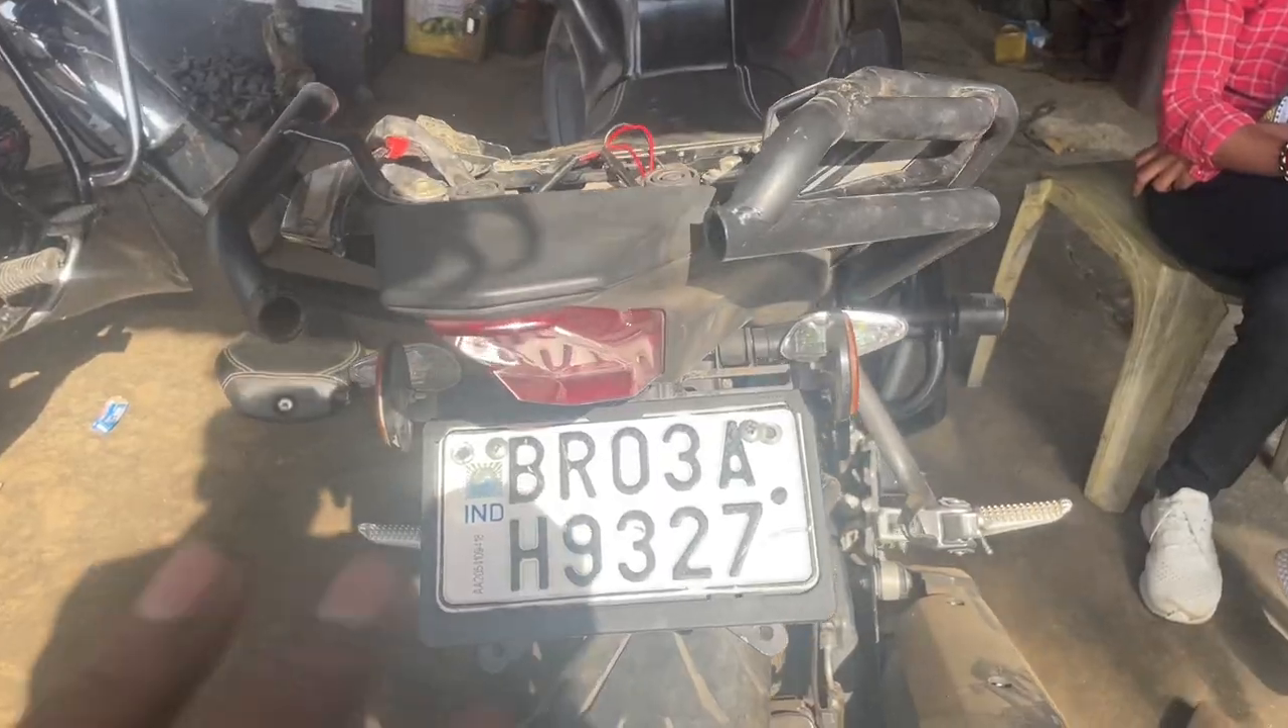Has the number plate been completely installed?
Yes.